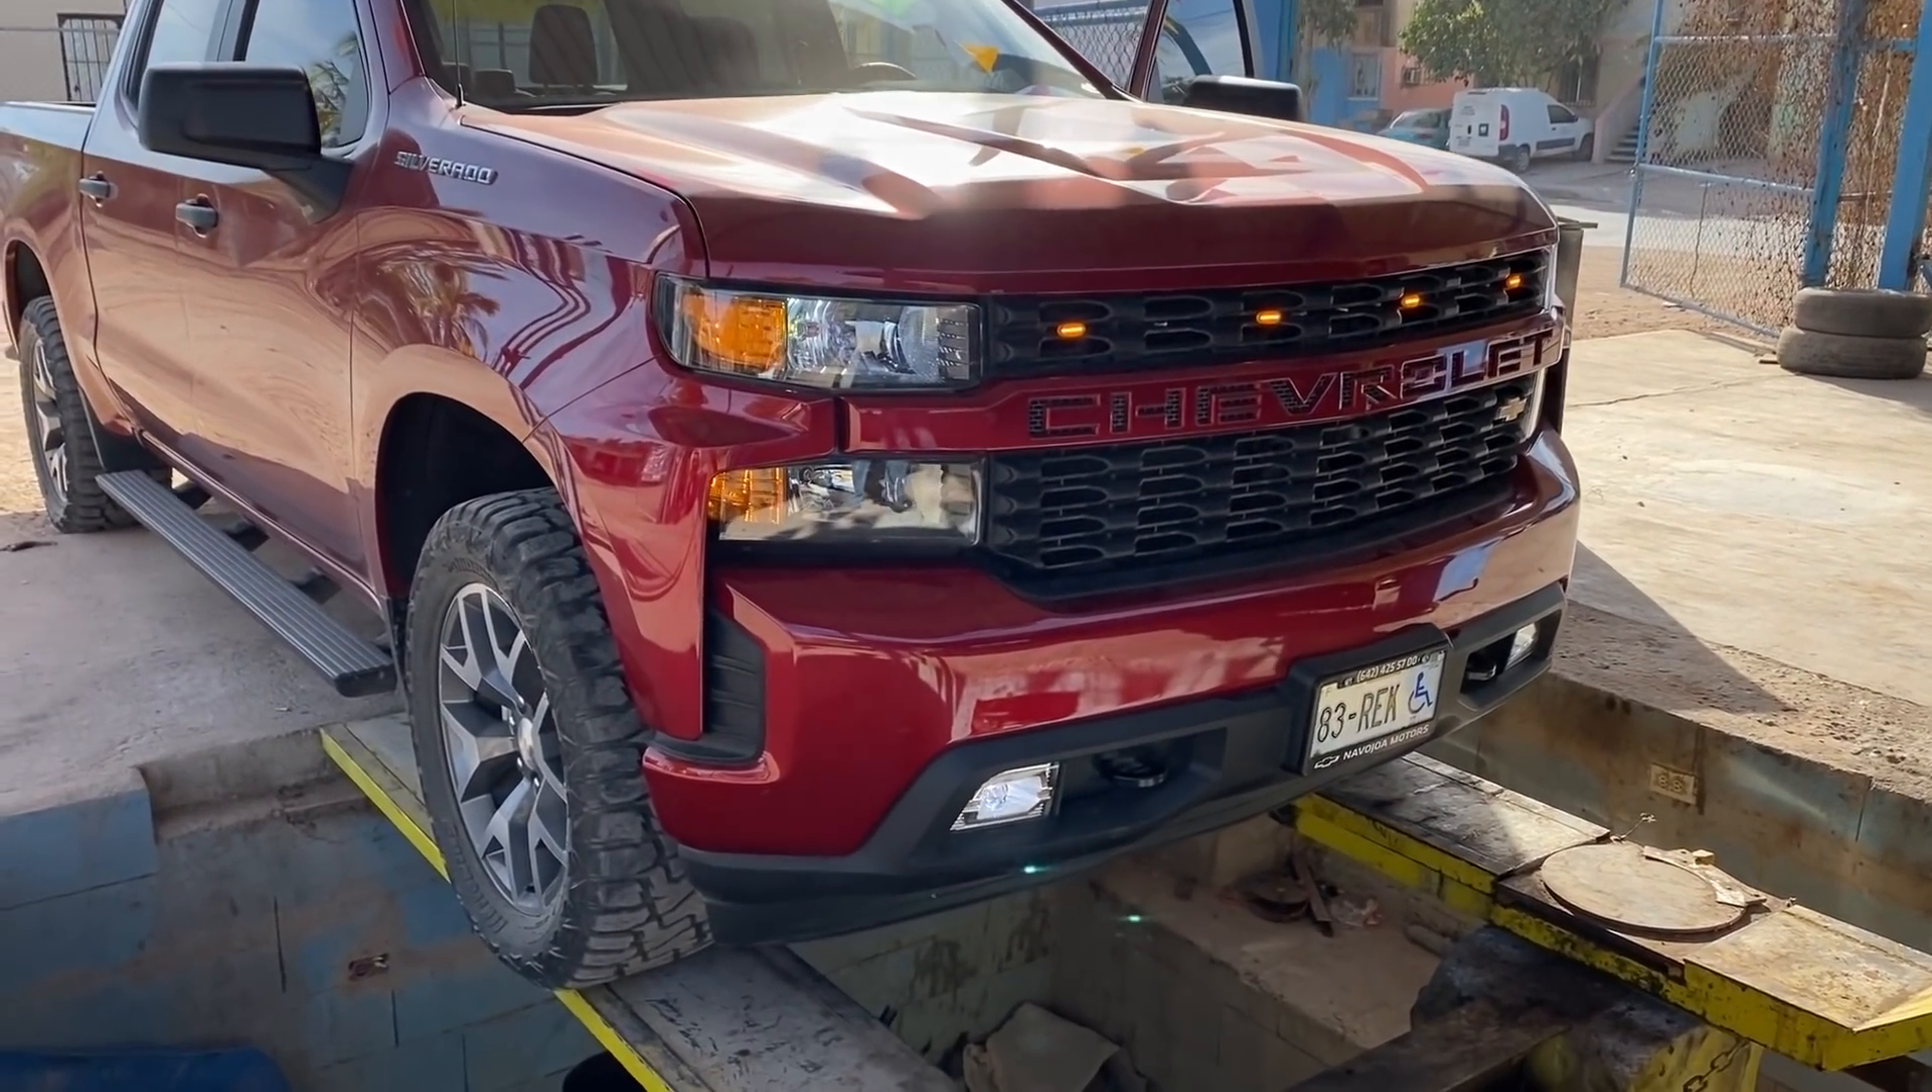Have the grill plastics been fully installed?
Yes.